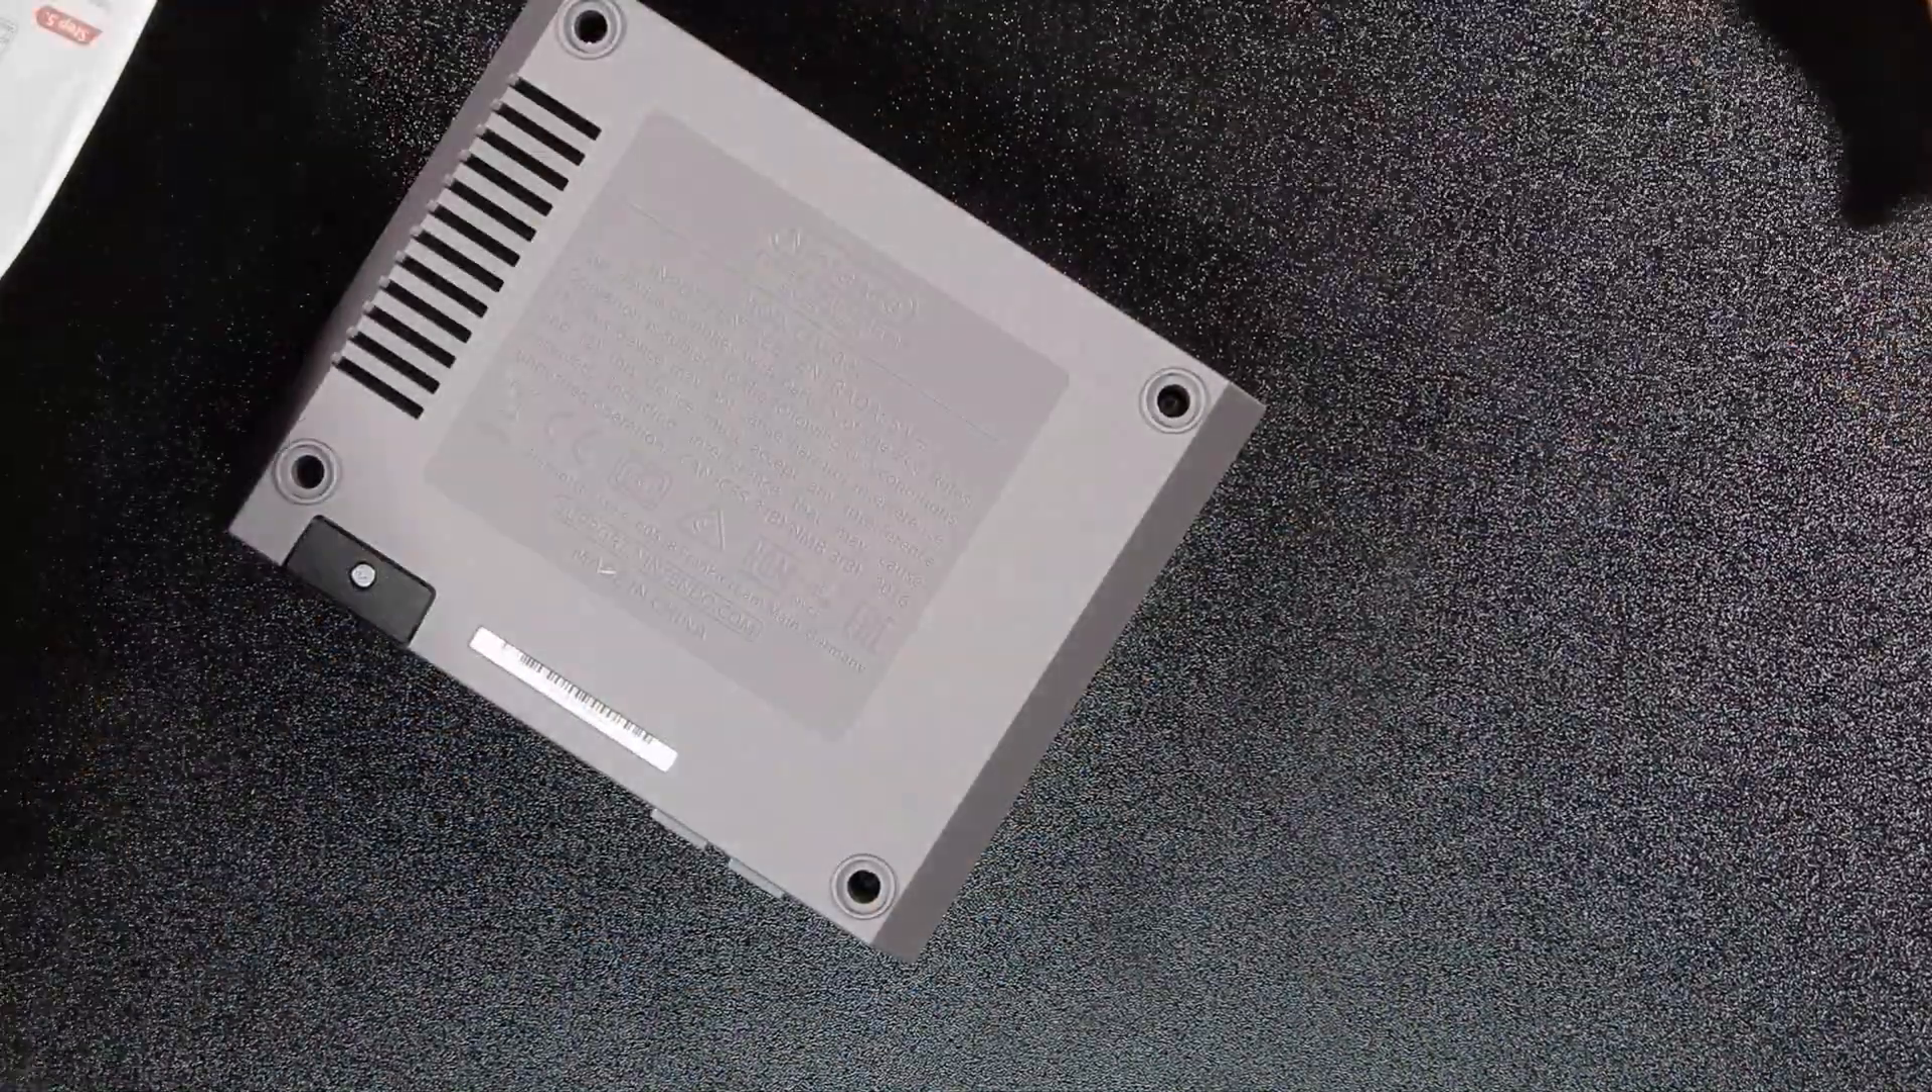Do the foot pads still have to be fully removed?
No.